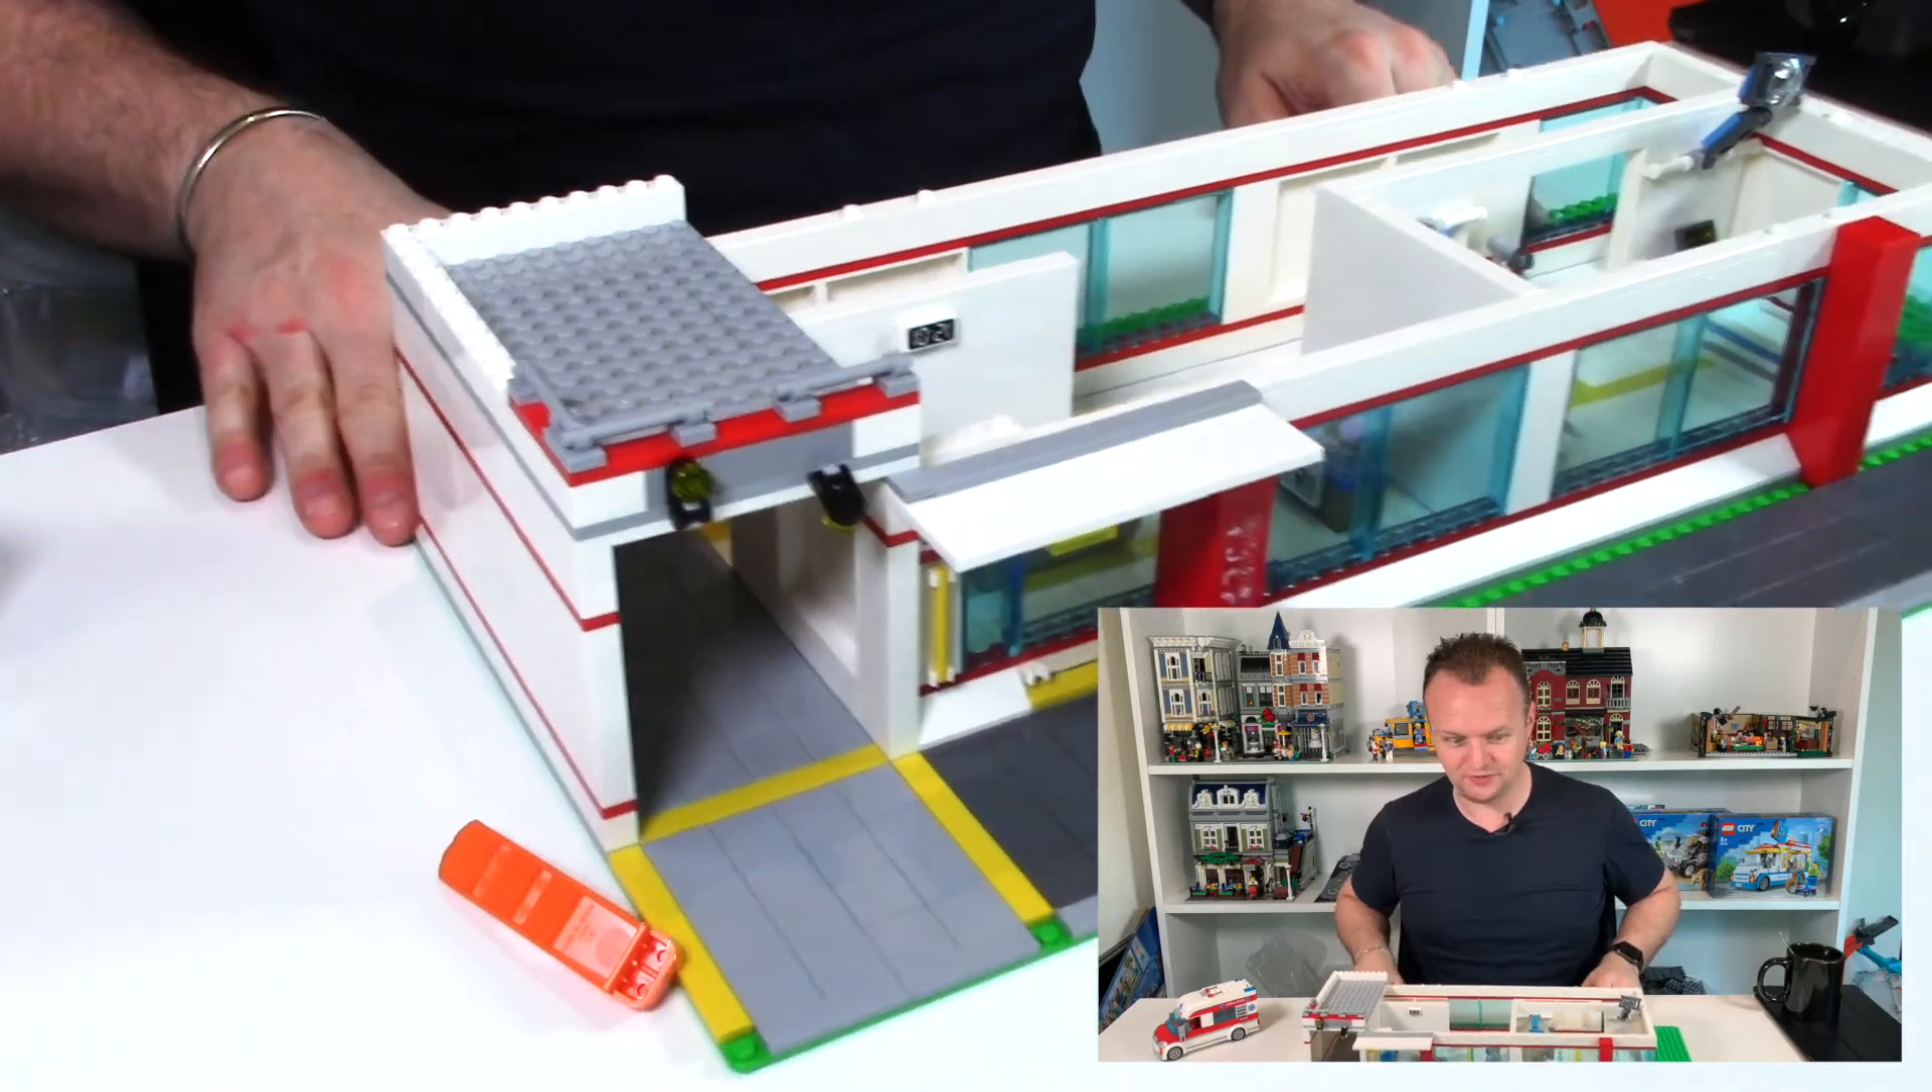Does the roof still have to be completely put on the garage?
No.